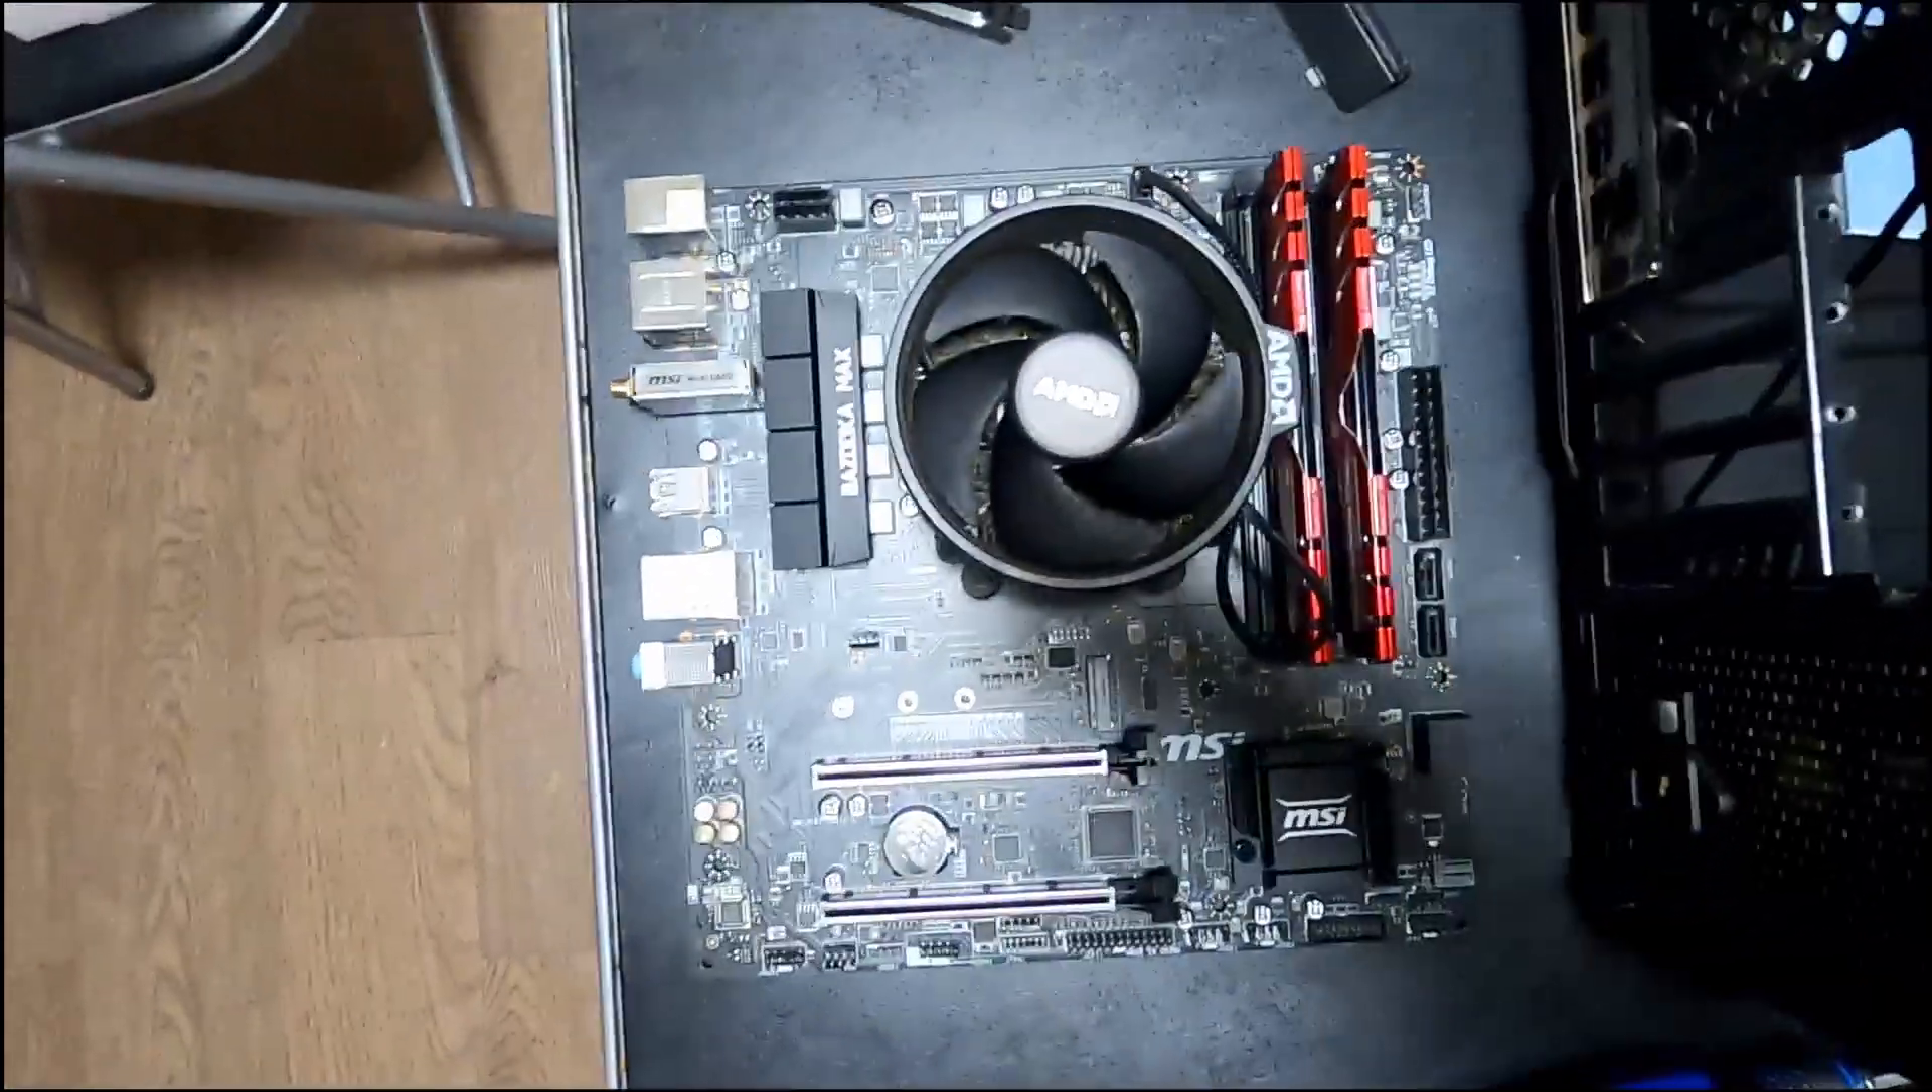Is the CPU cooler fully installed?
Yes.